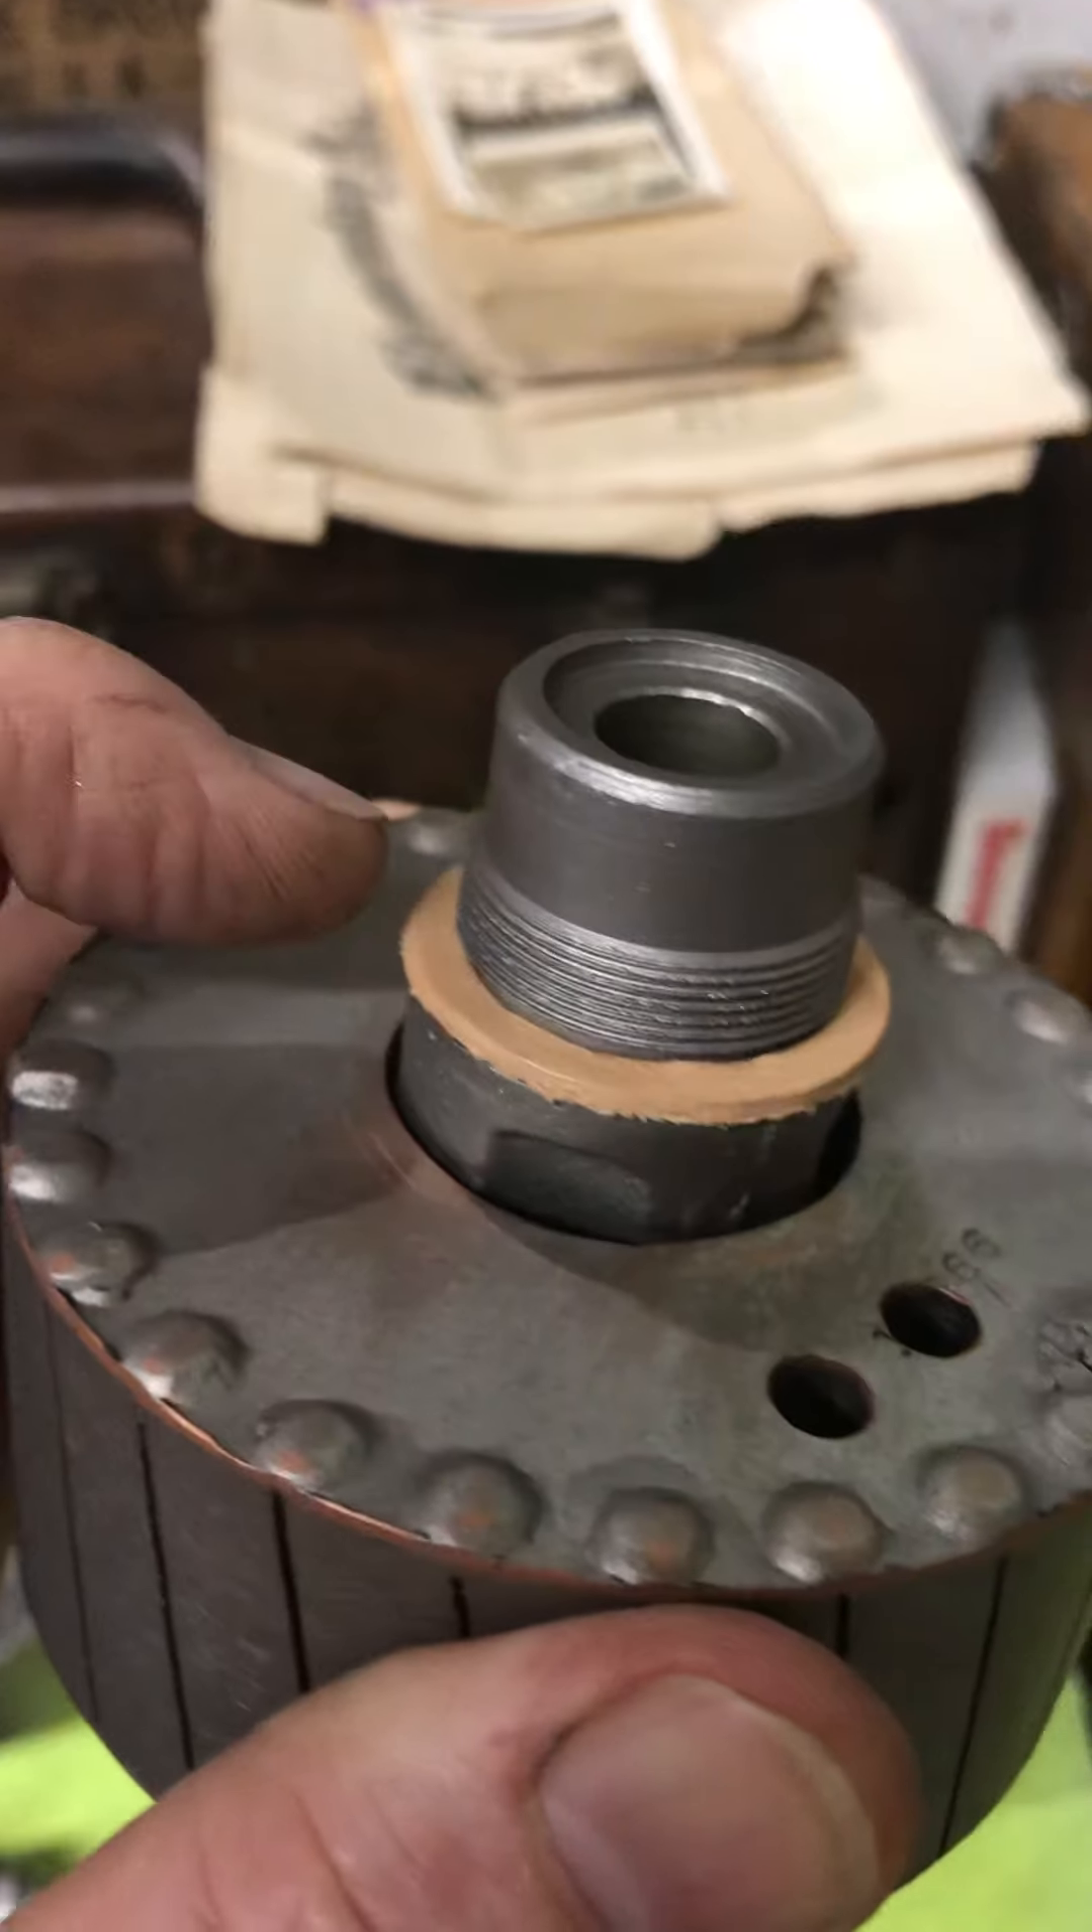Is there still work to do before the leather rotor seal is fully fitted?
No.